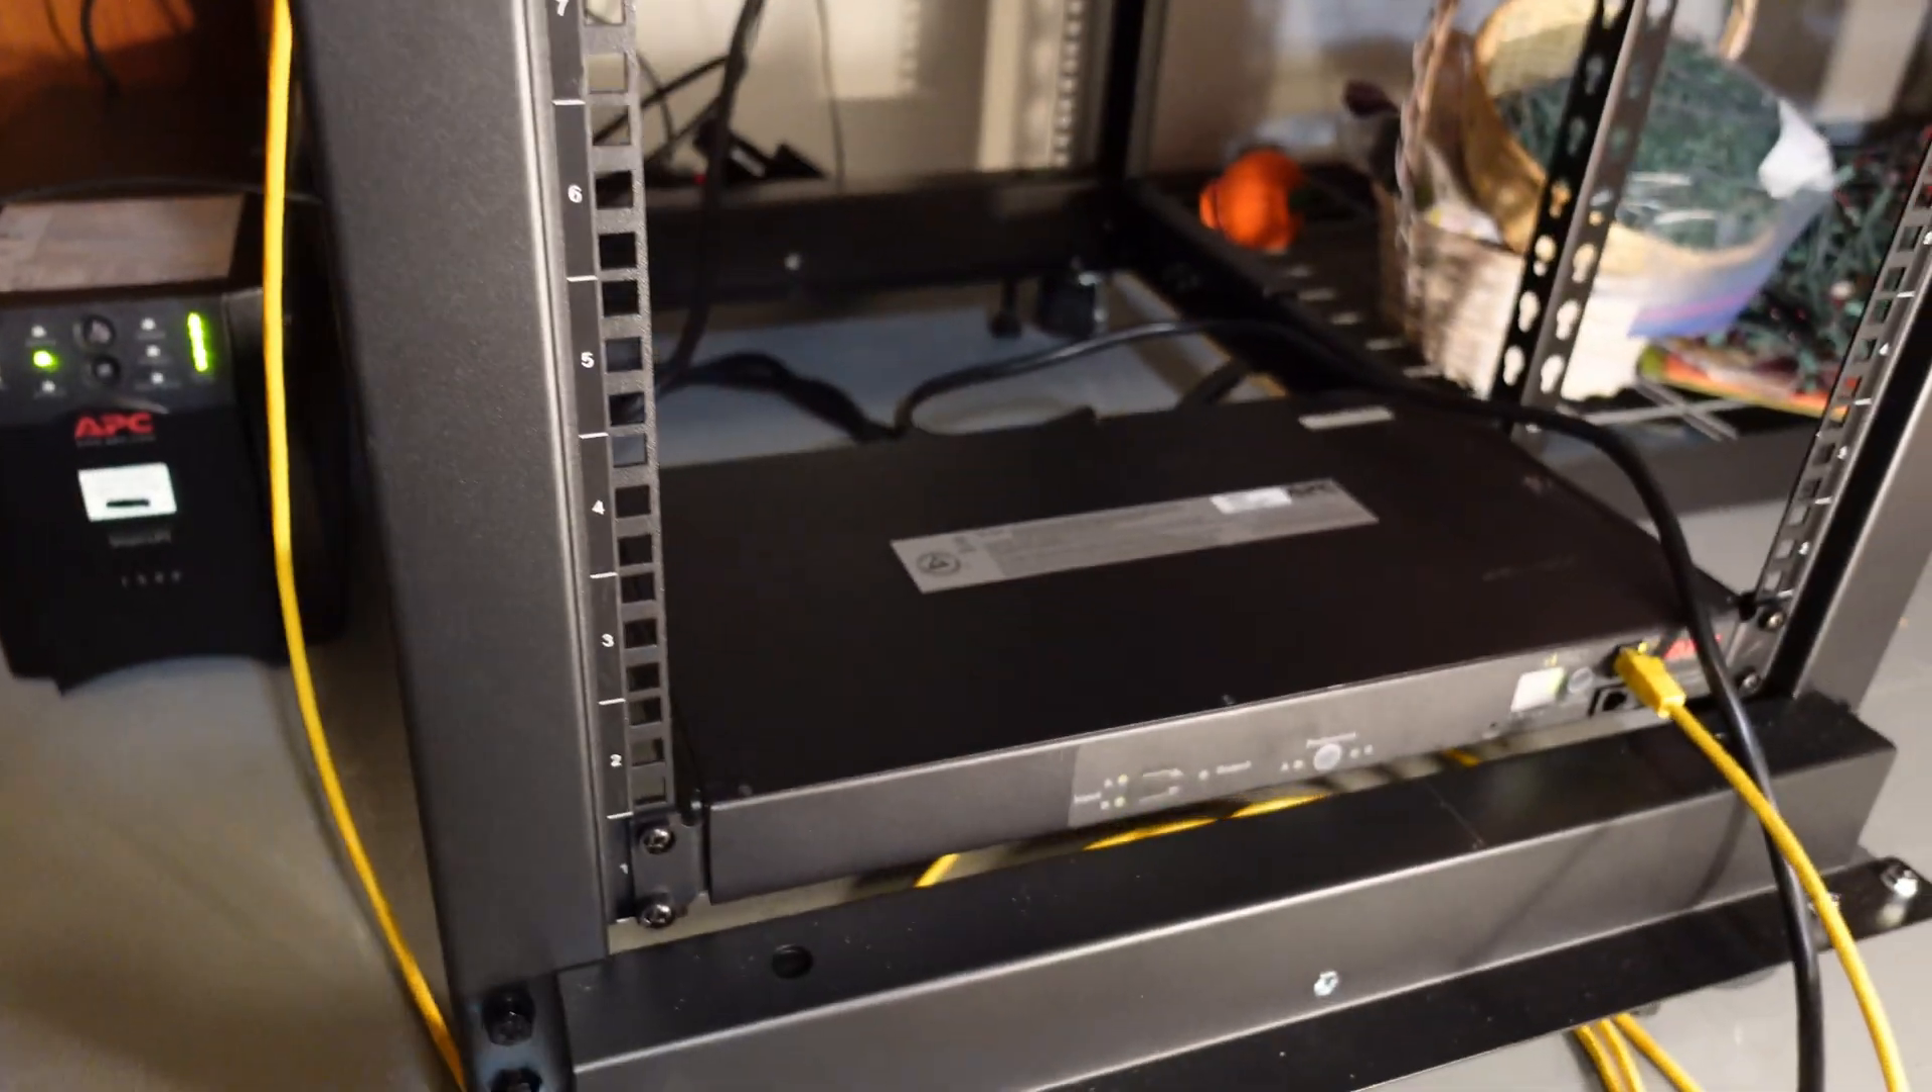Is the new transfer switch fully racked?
Yes.